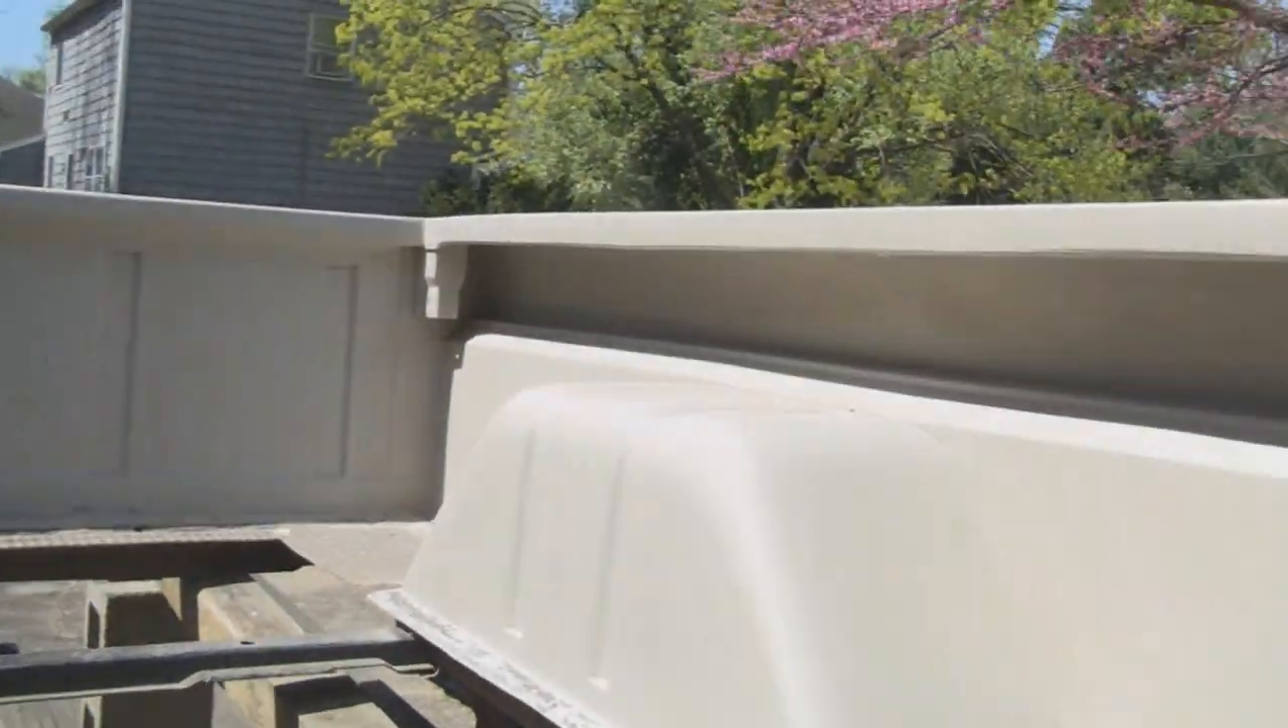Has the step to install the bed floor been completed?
No.